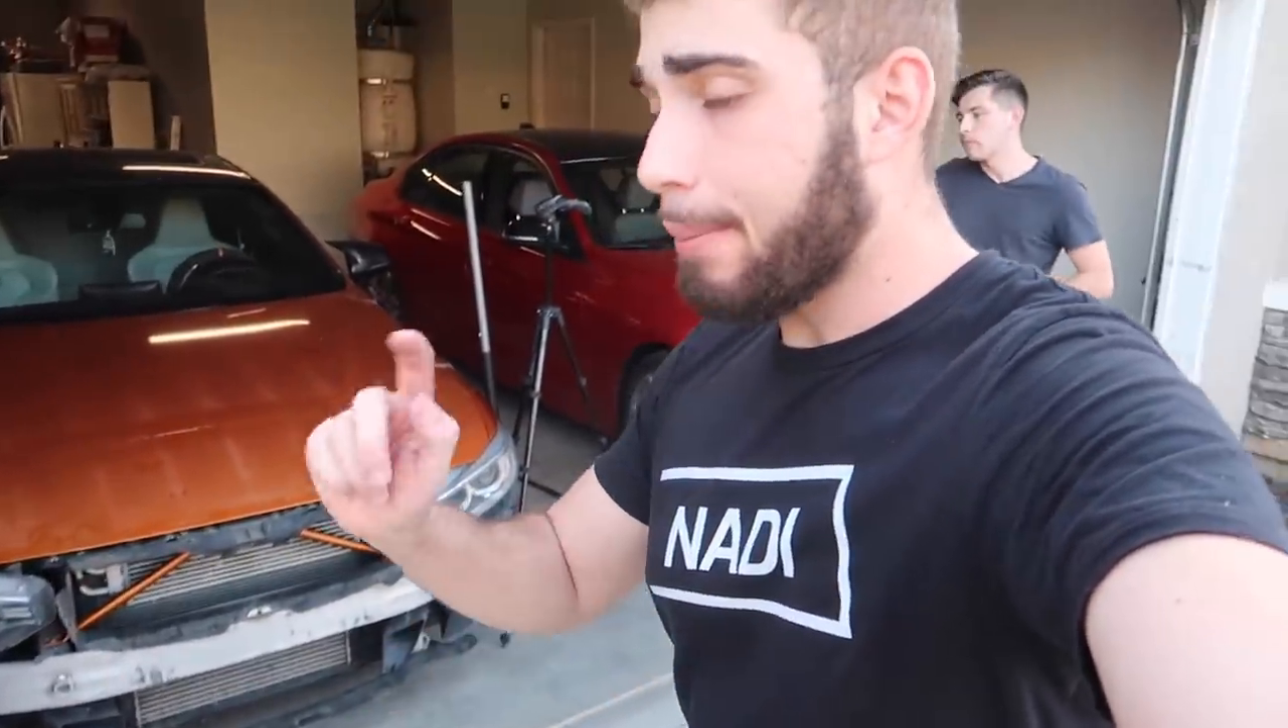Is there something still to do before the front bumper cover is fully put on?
Yes.